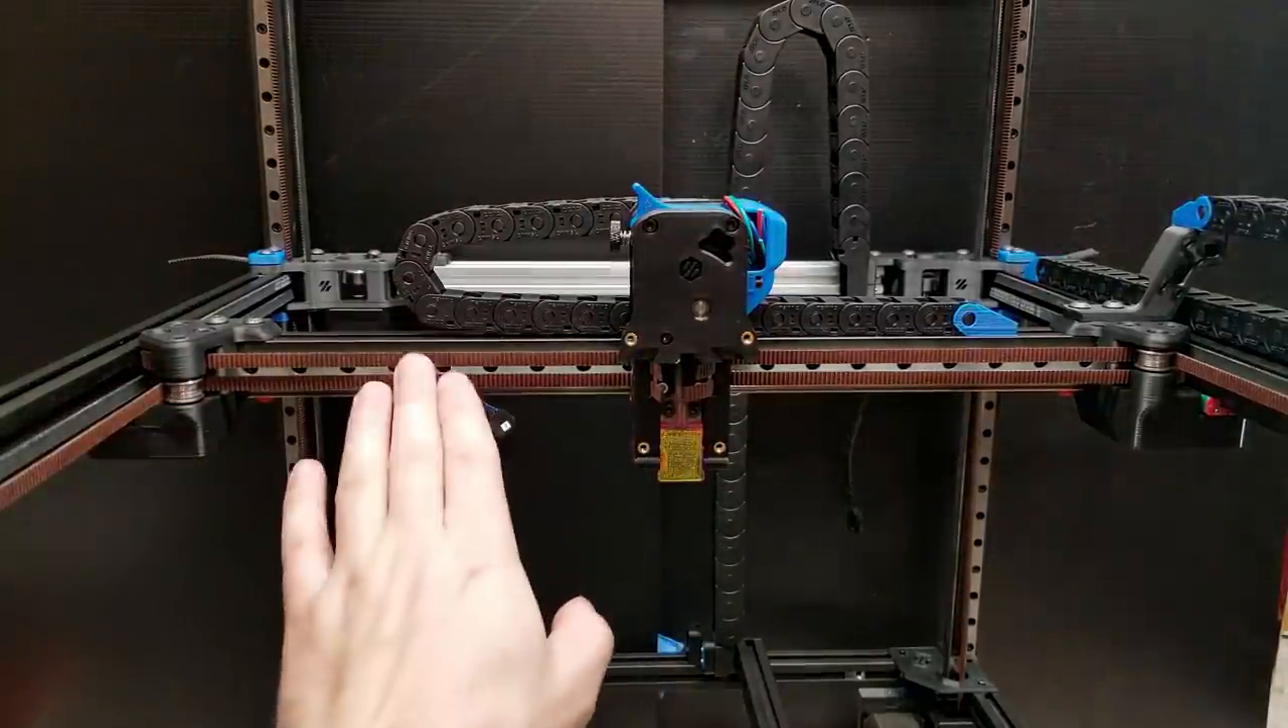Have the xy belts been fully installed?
Yes.